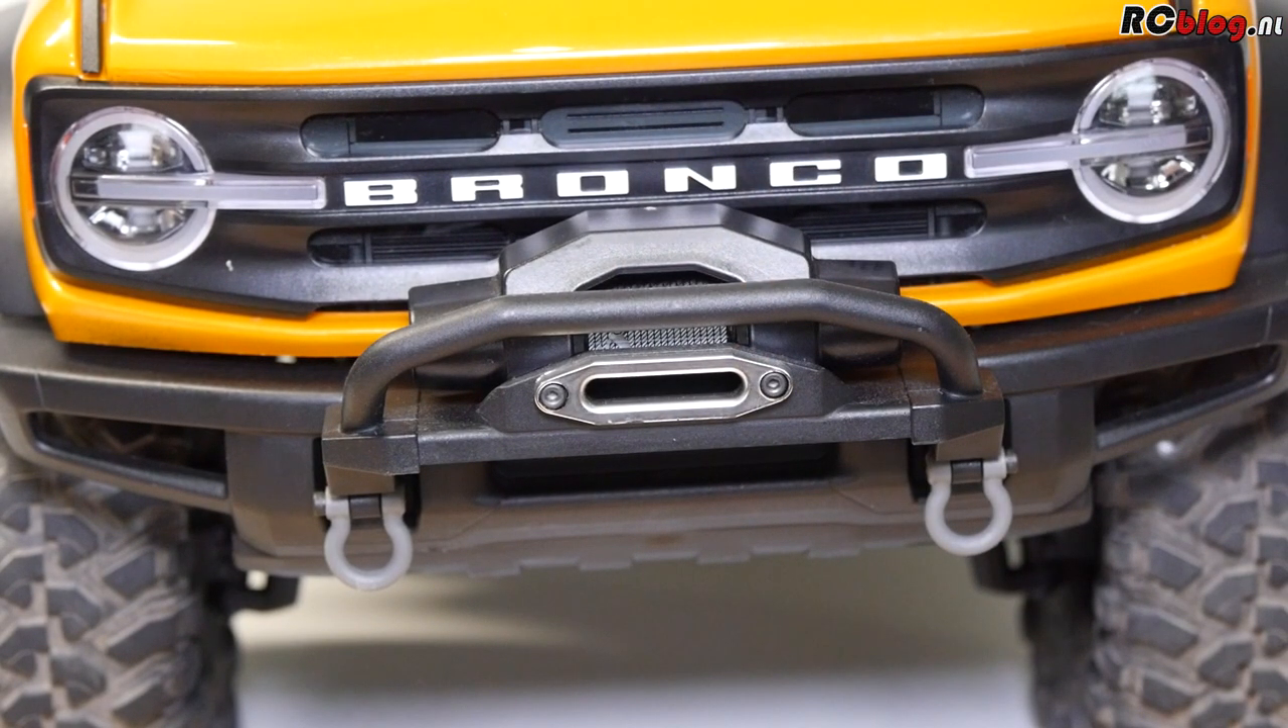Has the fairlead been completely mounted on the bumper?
Yes.